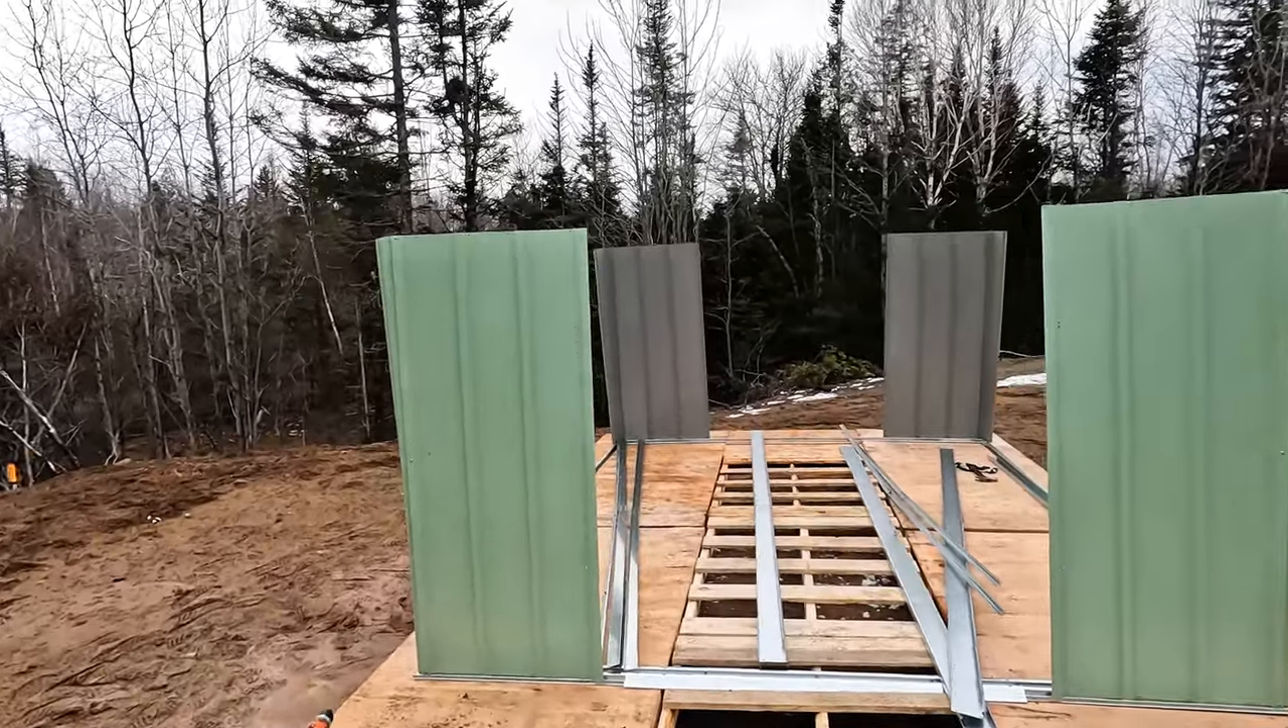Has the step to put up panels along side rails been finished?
No.